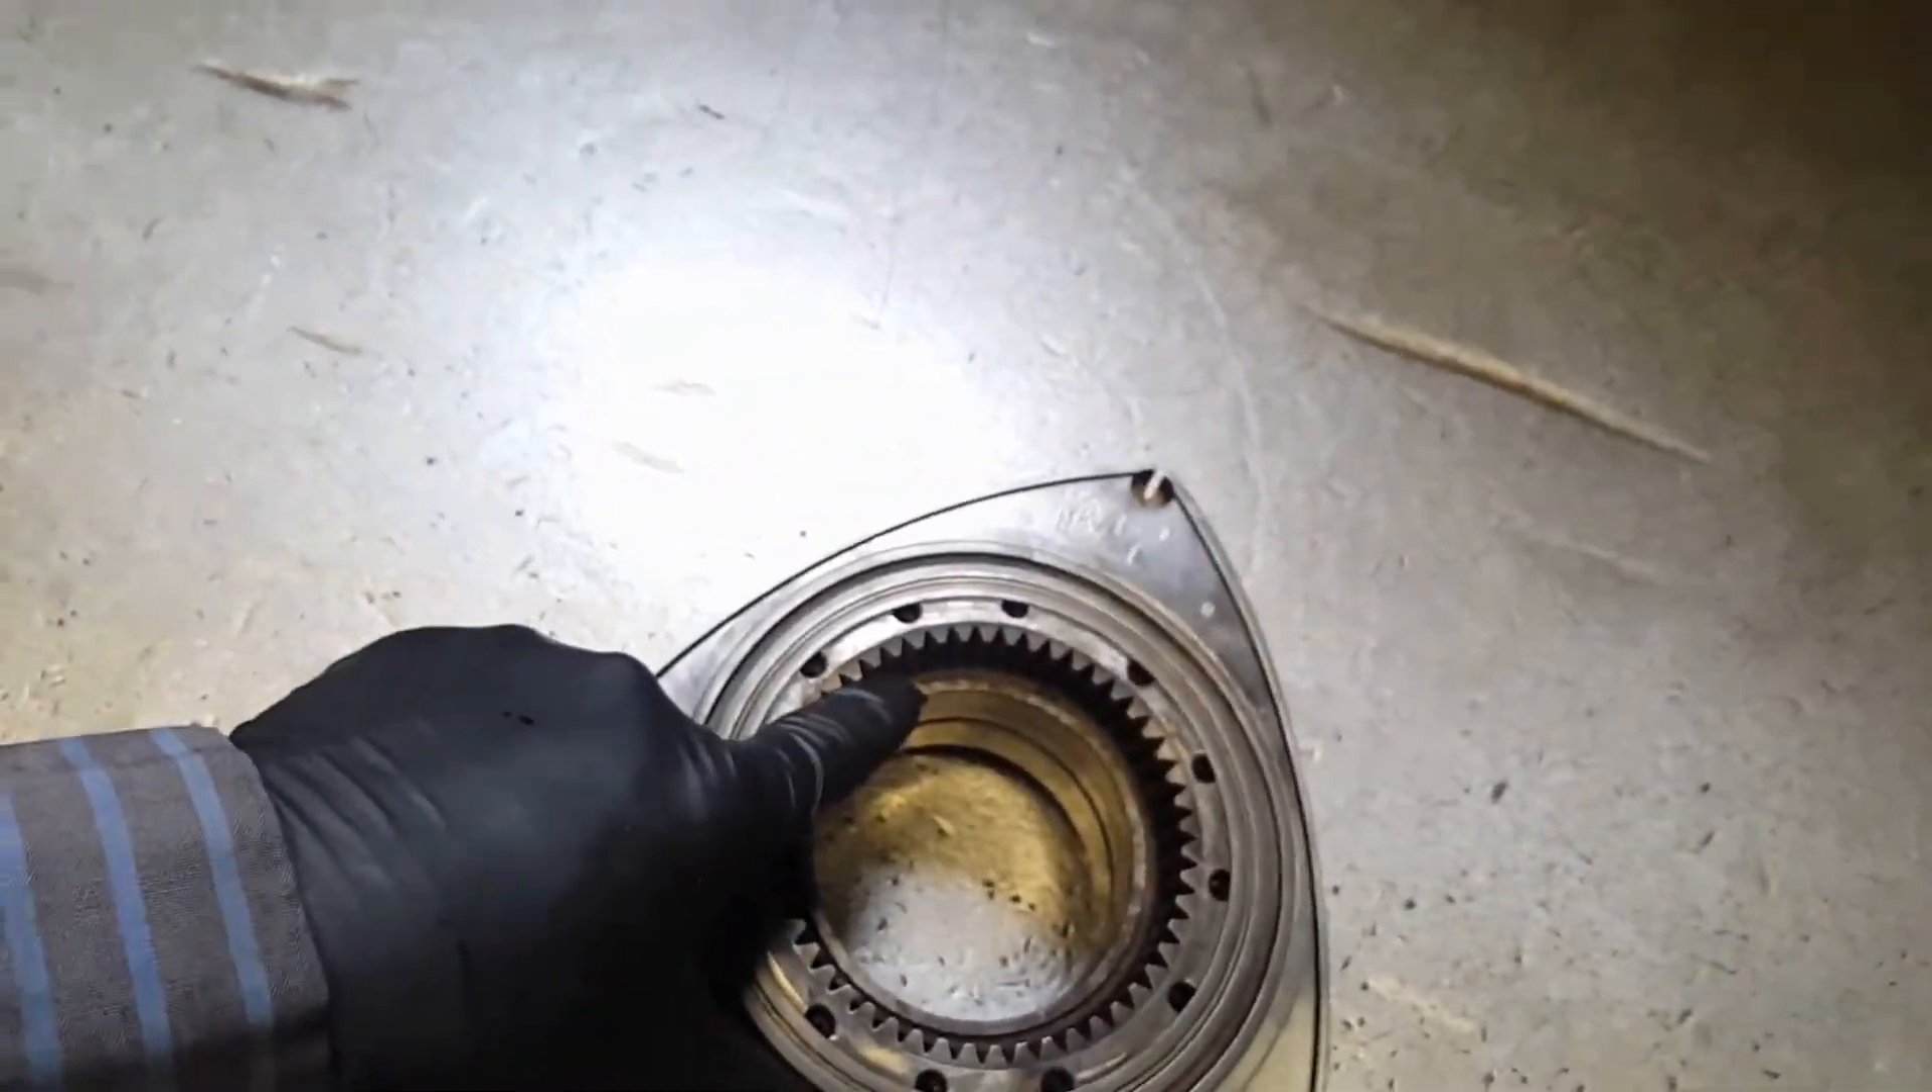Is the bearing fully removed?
No.